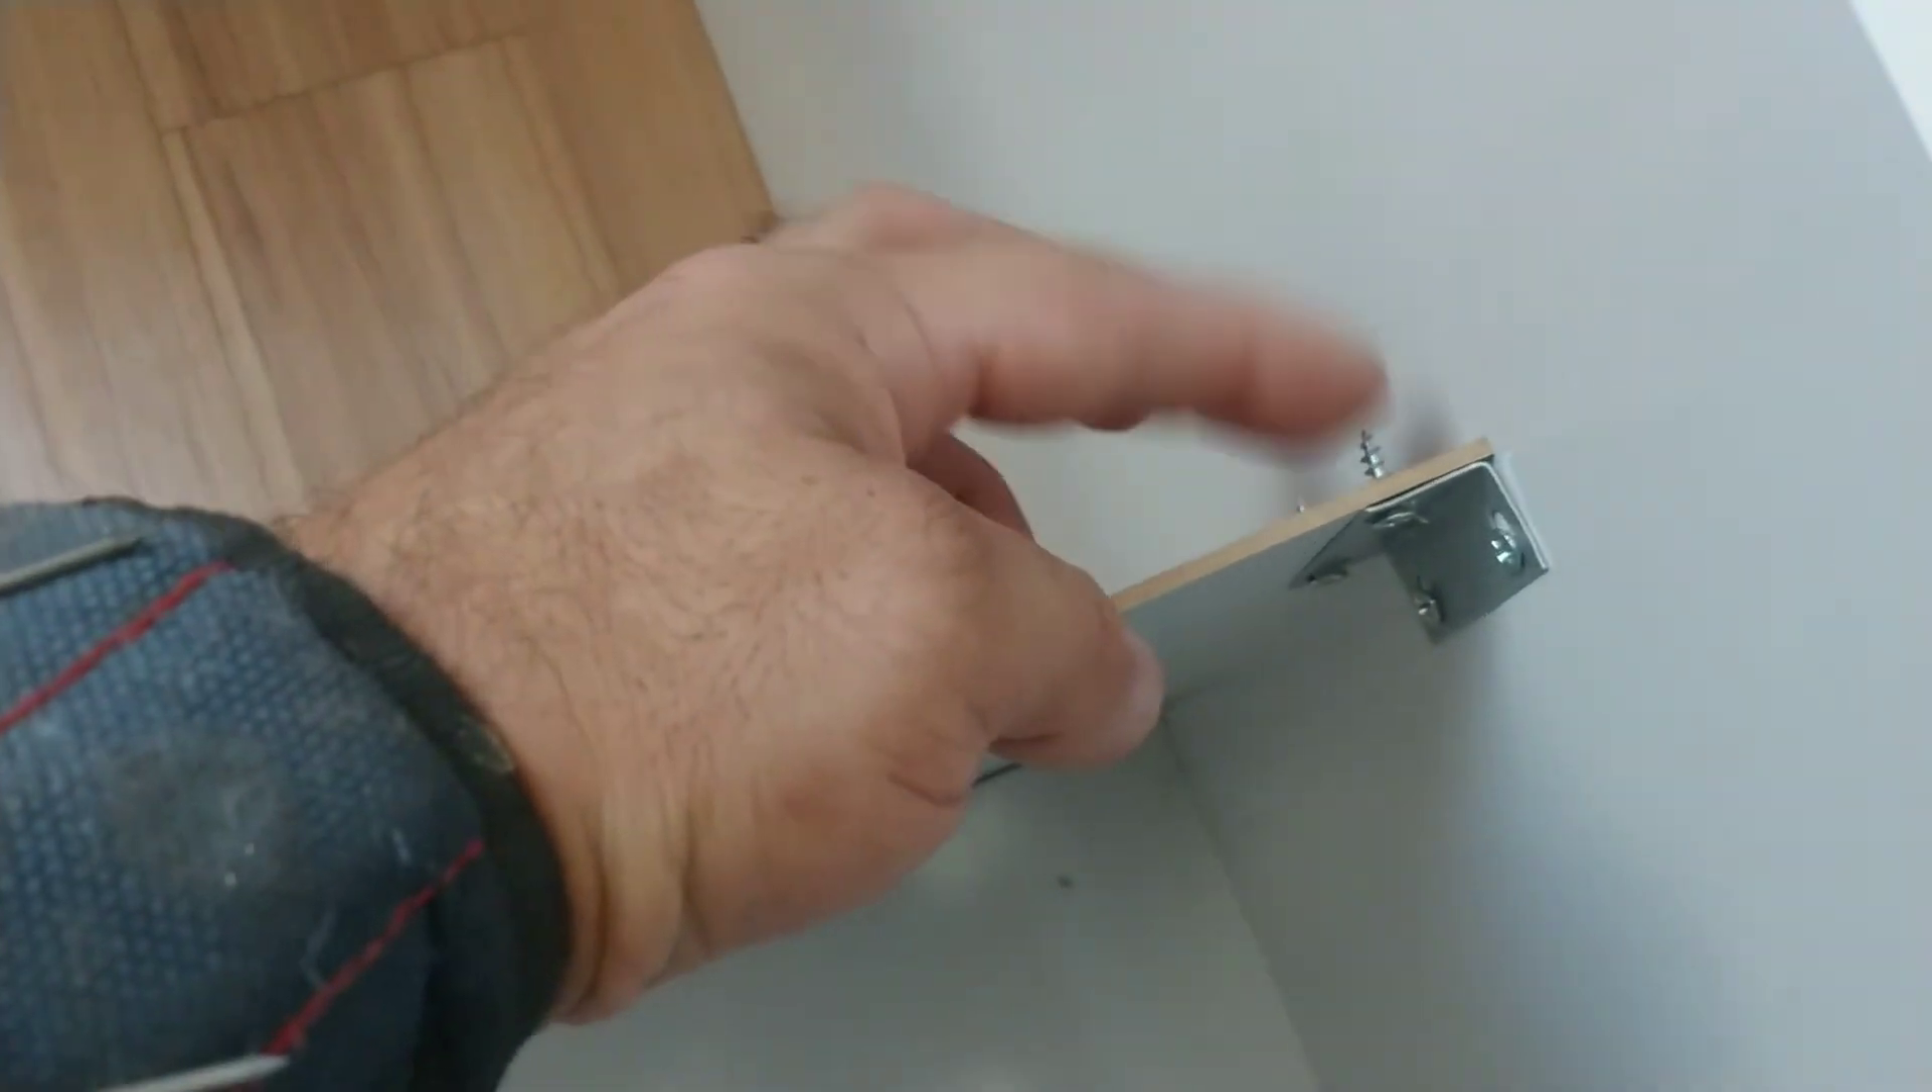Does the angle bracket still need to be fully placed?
No.